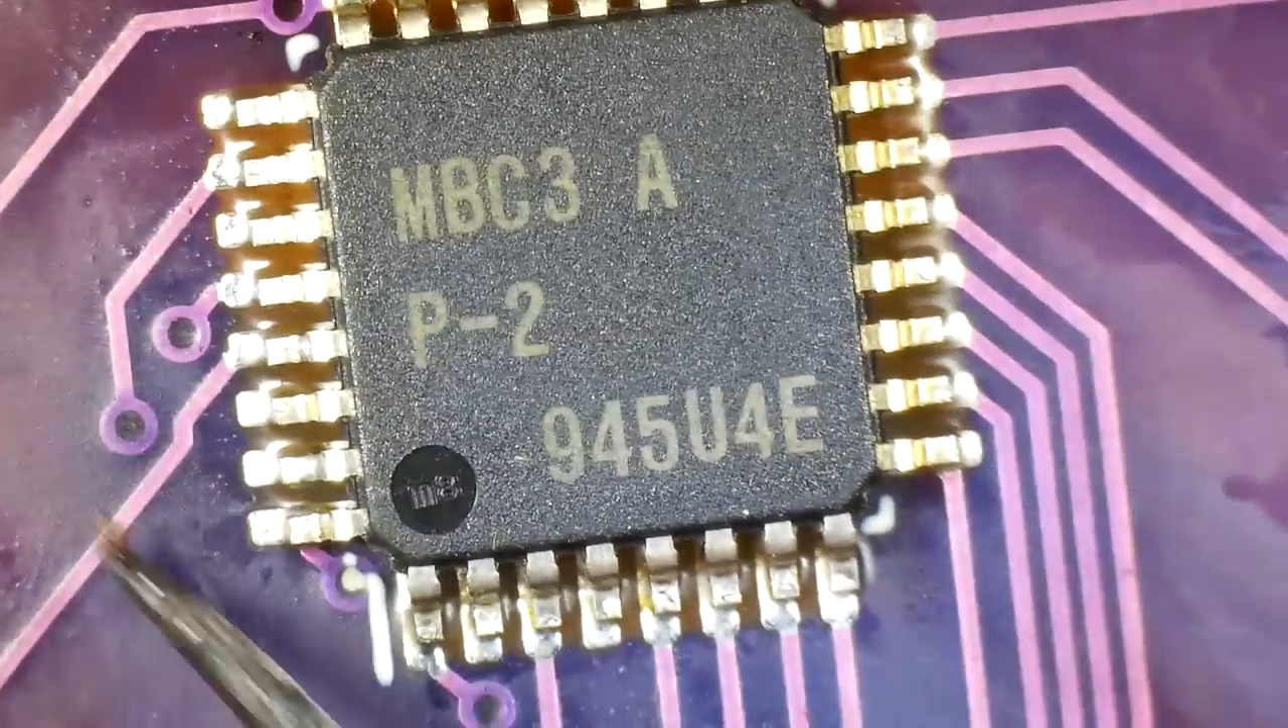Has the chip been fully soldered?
Yes.